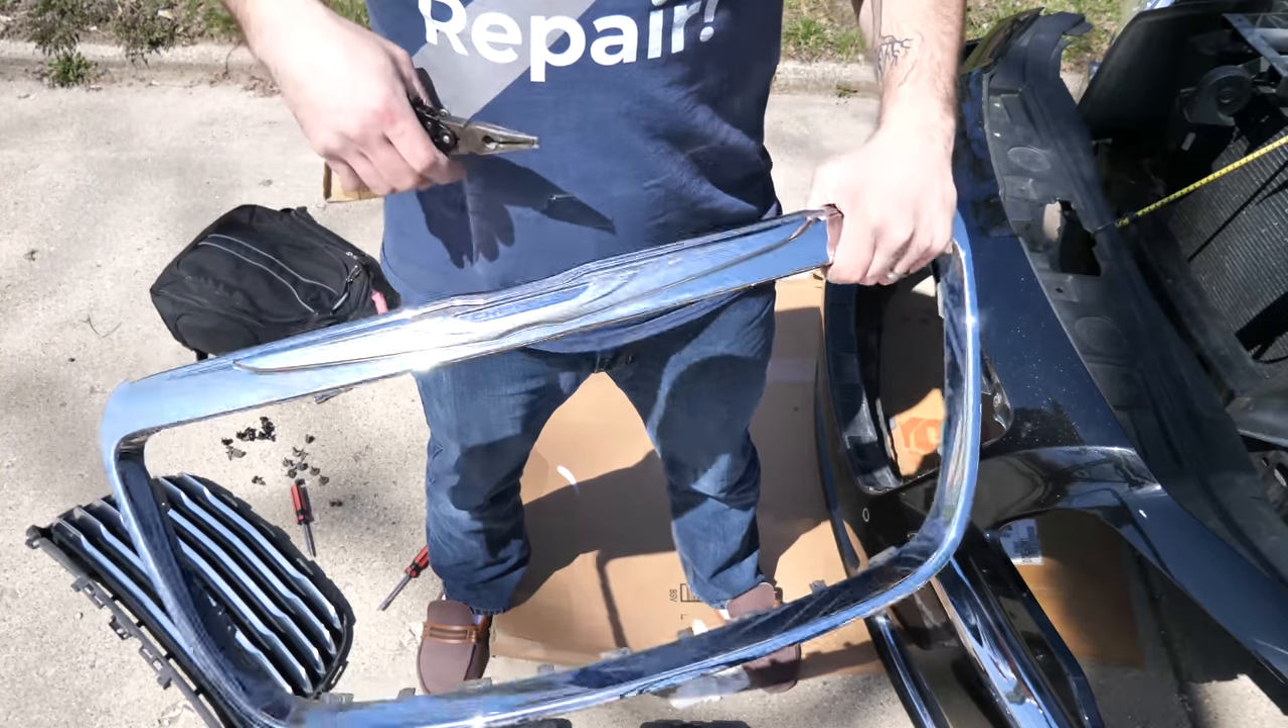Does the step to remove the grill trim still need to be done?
No.